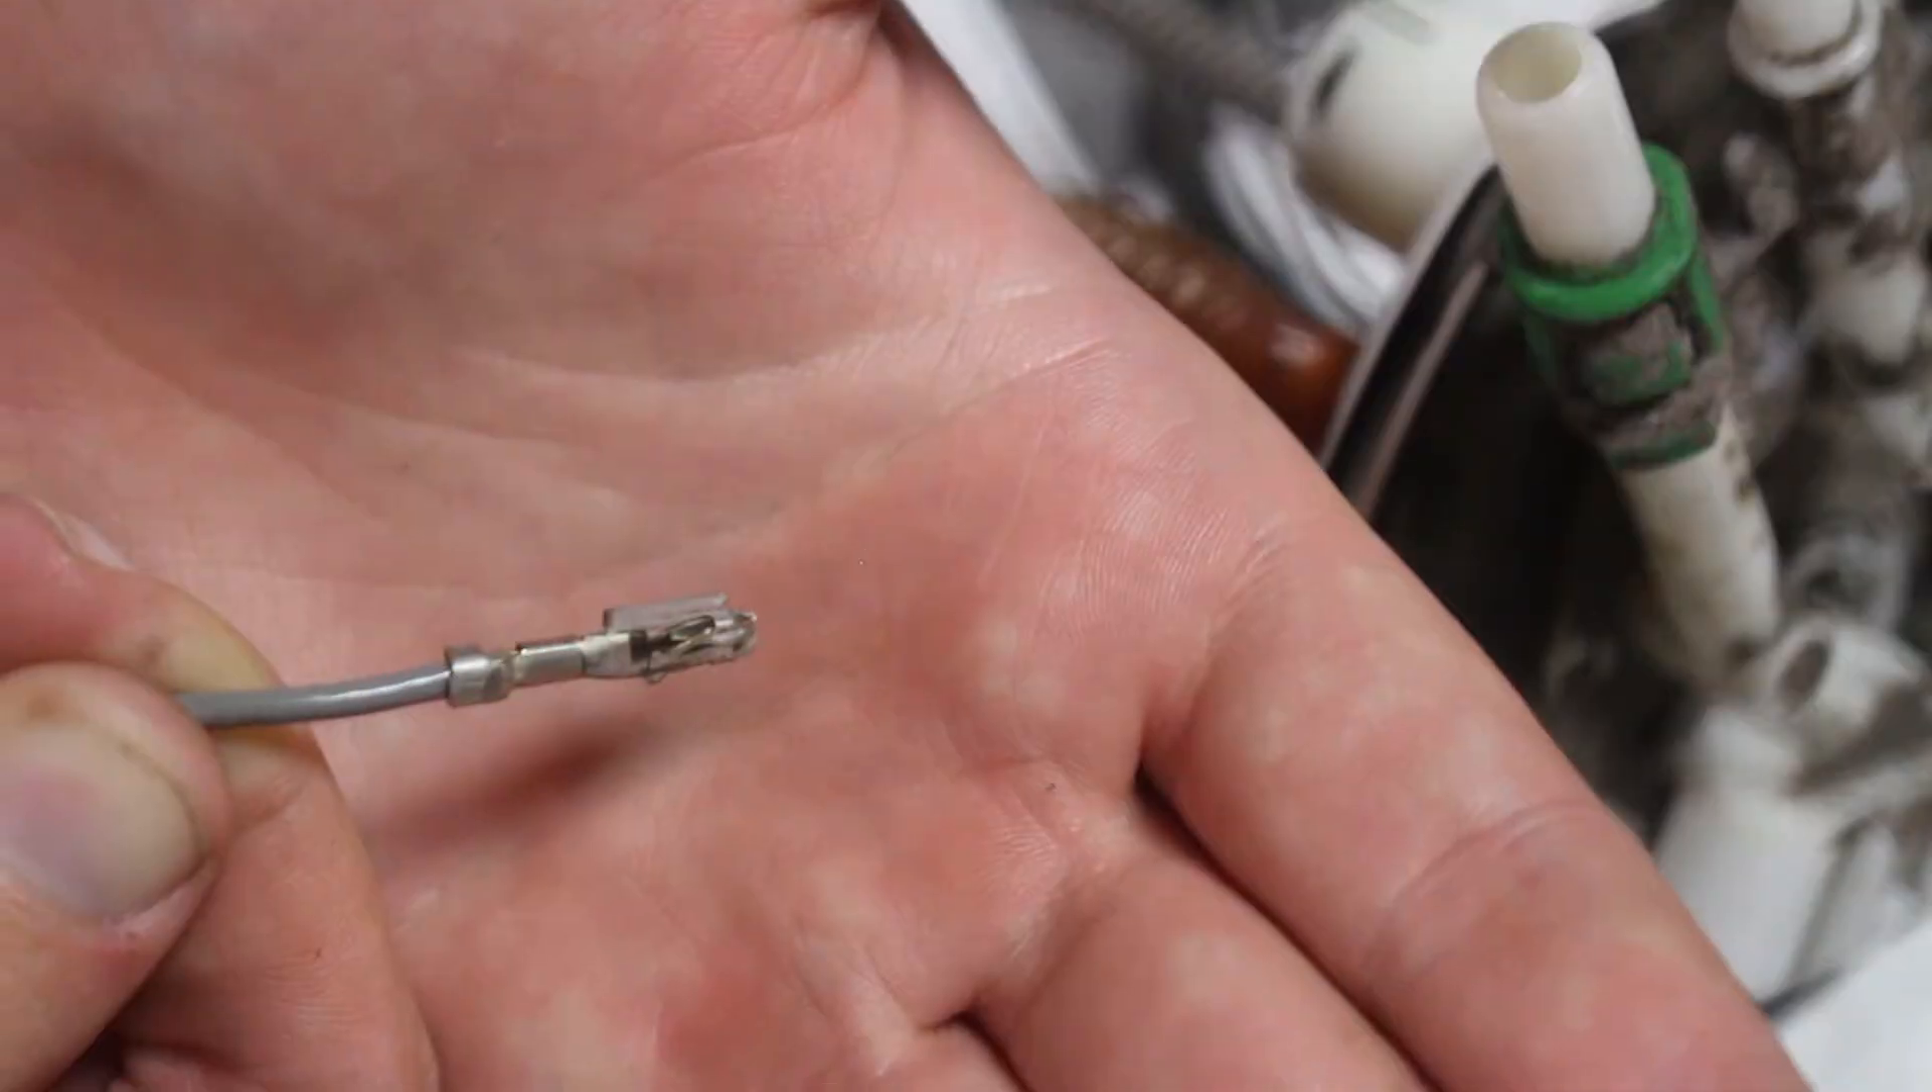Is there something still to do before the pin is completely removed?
No.